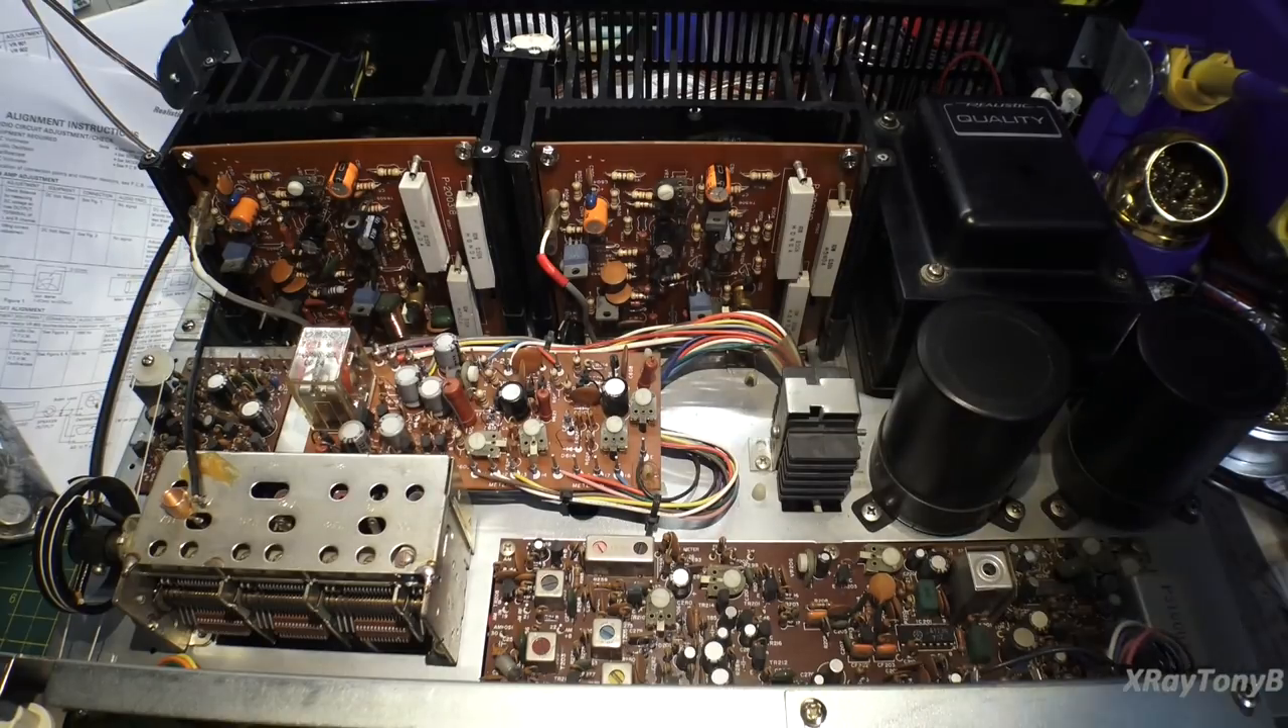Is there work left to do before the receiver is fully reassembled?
Yes.